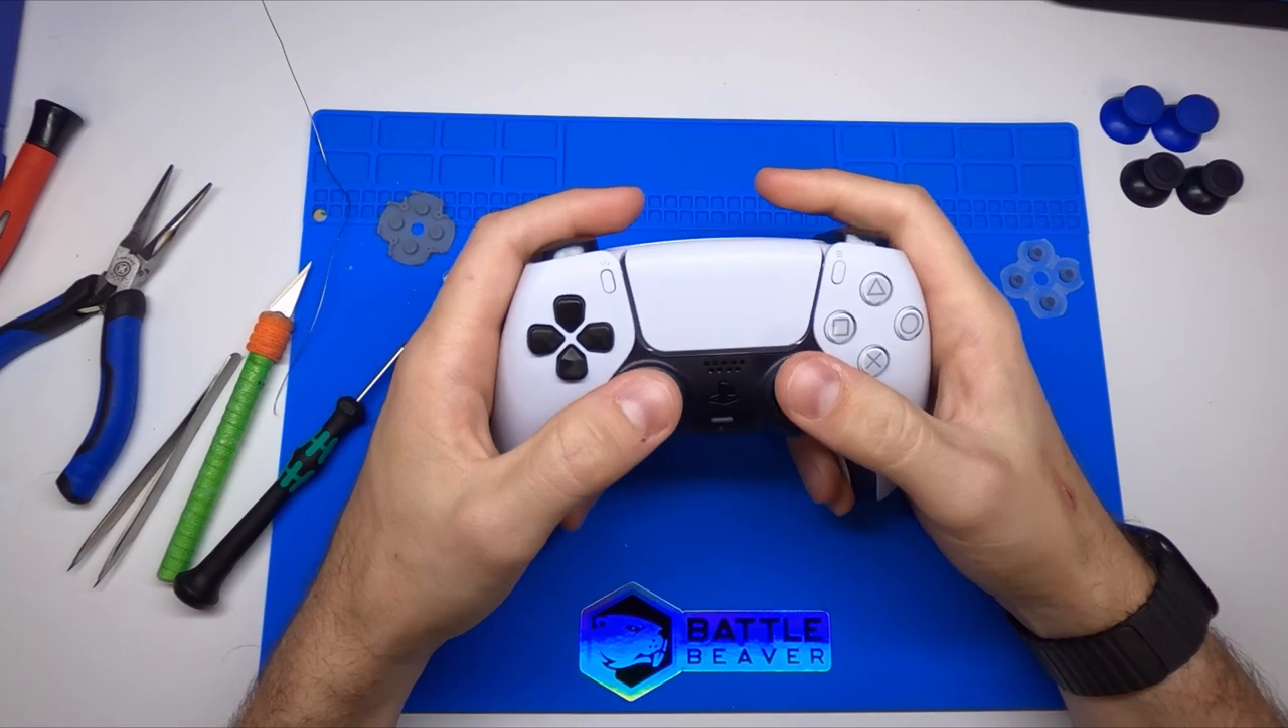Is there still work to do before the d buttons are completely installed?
No.